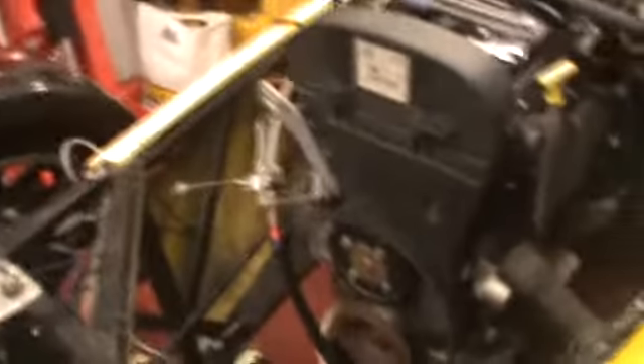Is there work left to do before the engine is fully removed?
Yes.